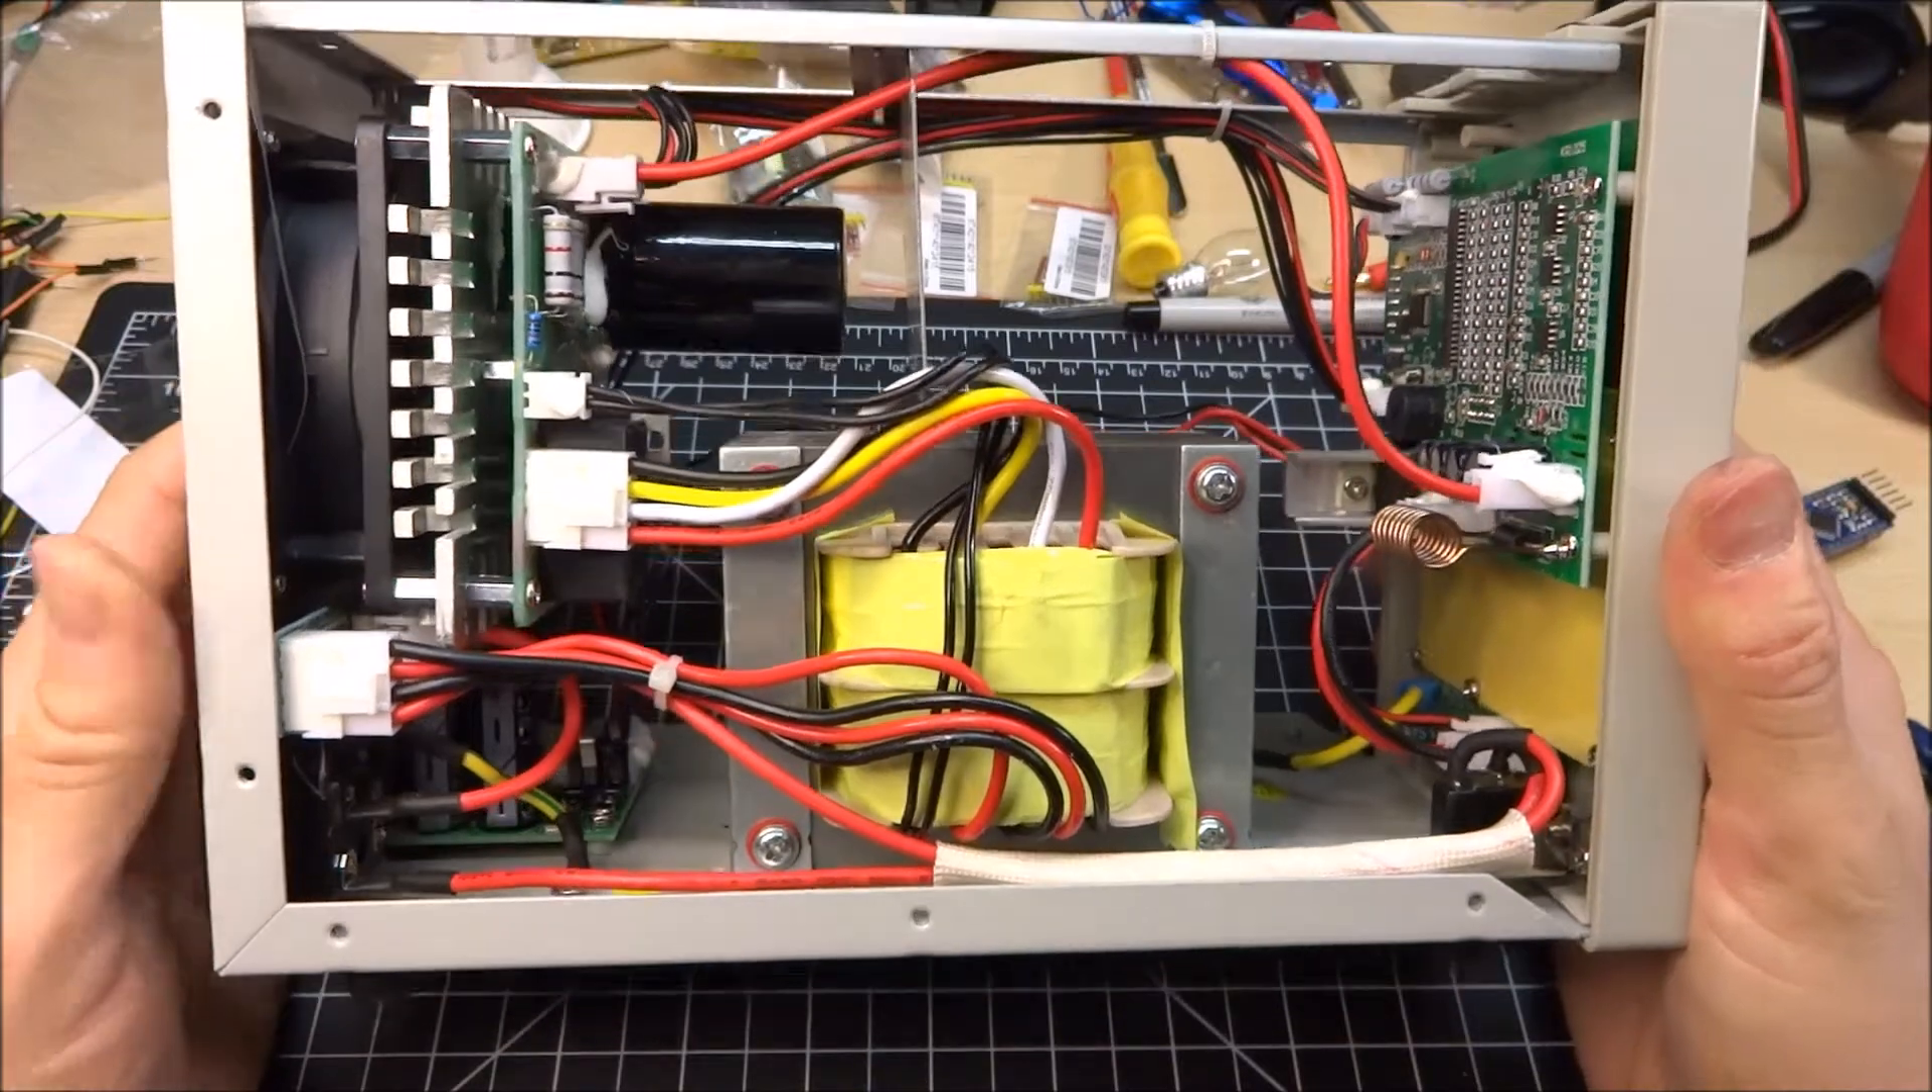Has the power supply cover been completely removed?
Yes.